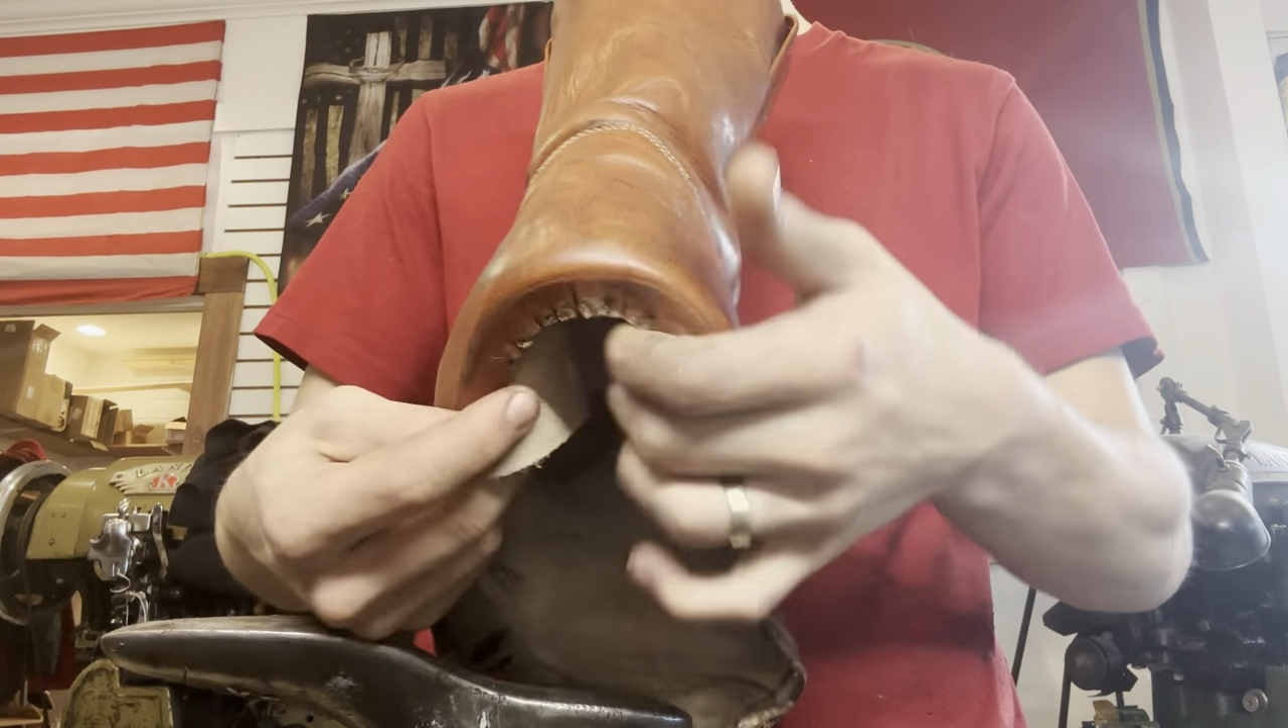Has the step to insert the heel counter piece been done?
No.